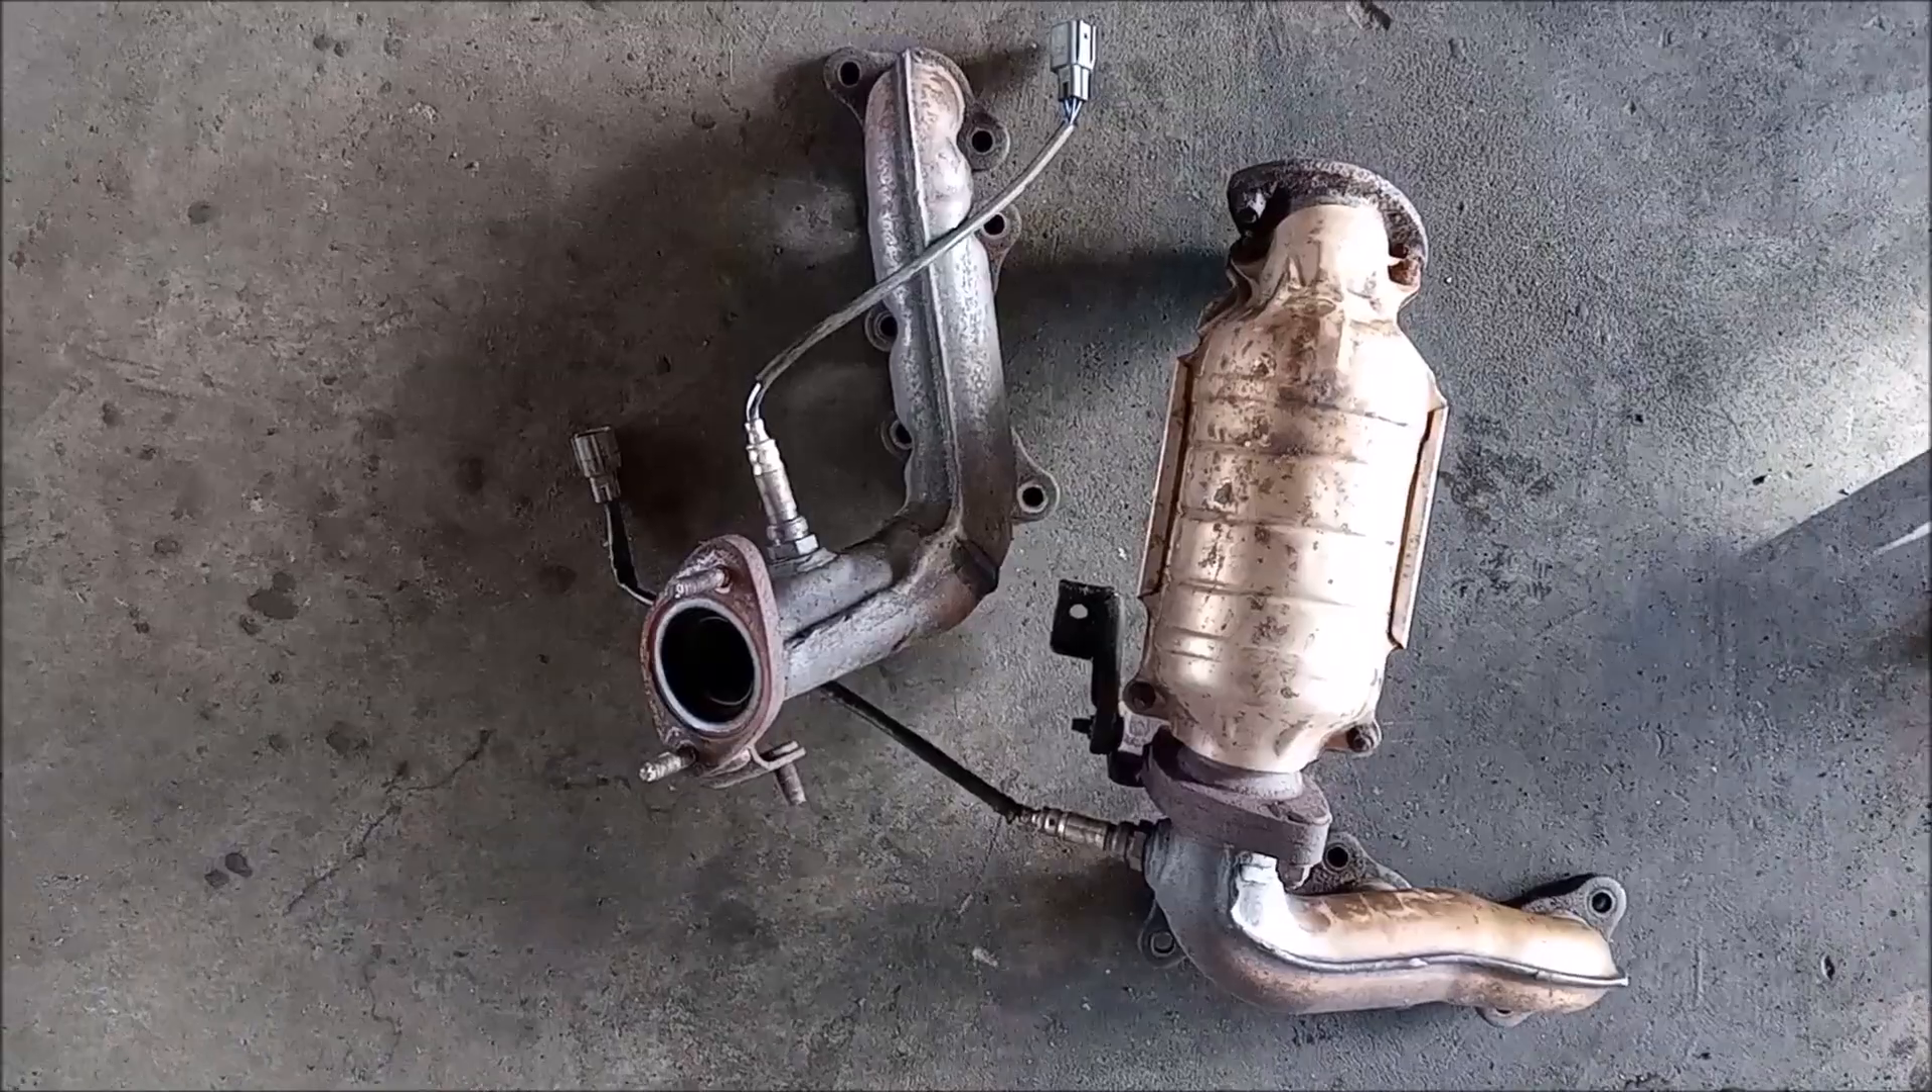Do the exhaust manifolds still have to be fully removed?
No.